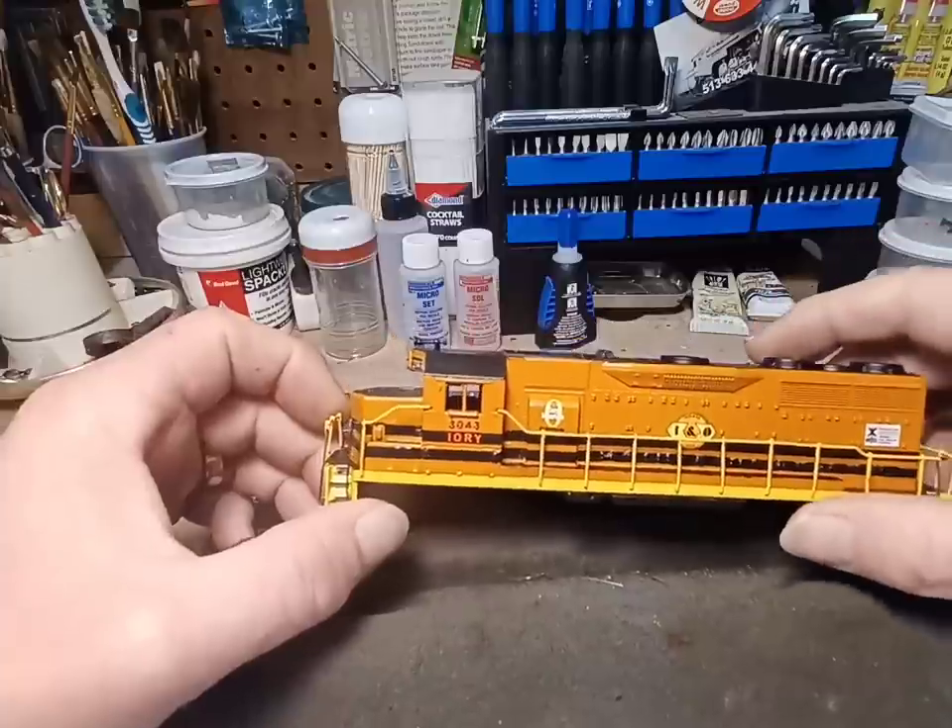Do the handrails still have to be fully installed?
No.